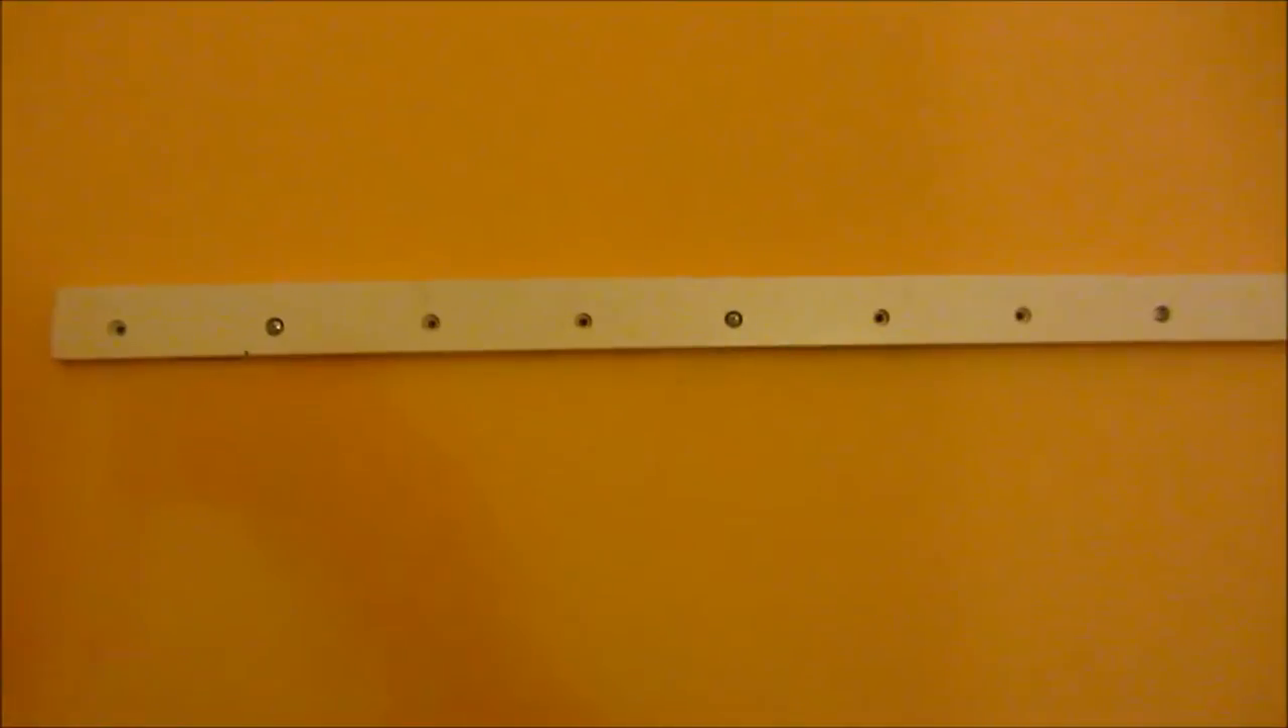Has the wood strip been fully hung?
Yes.